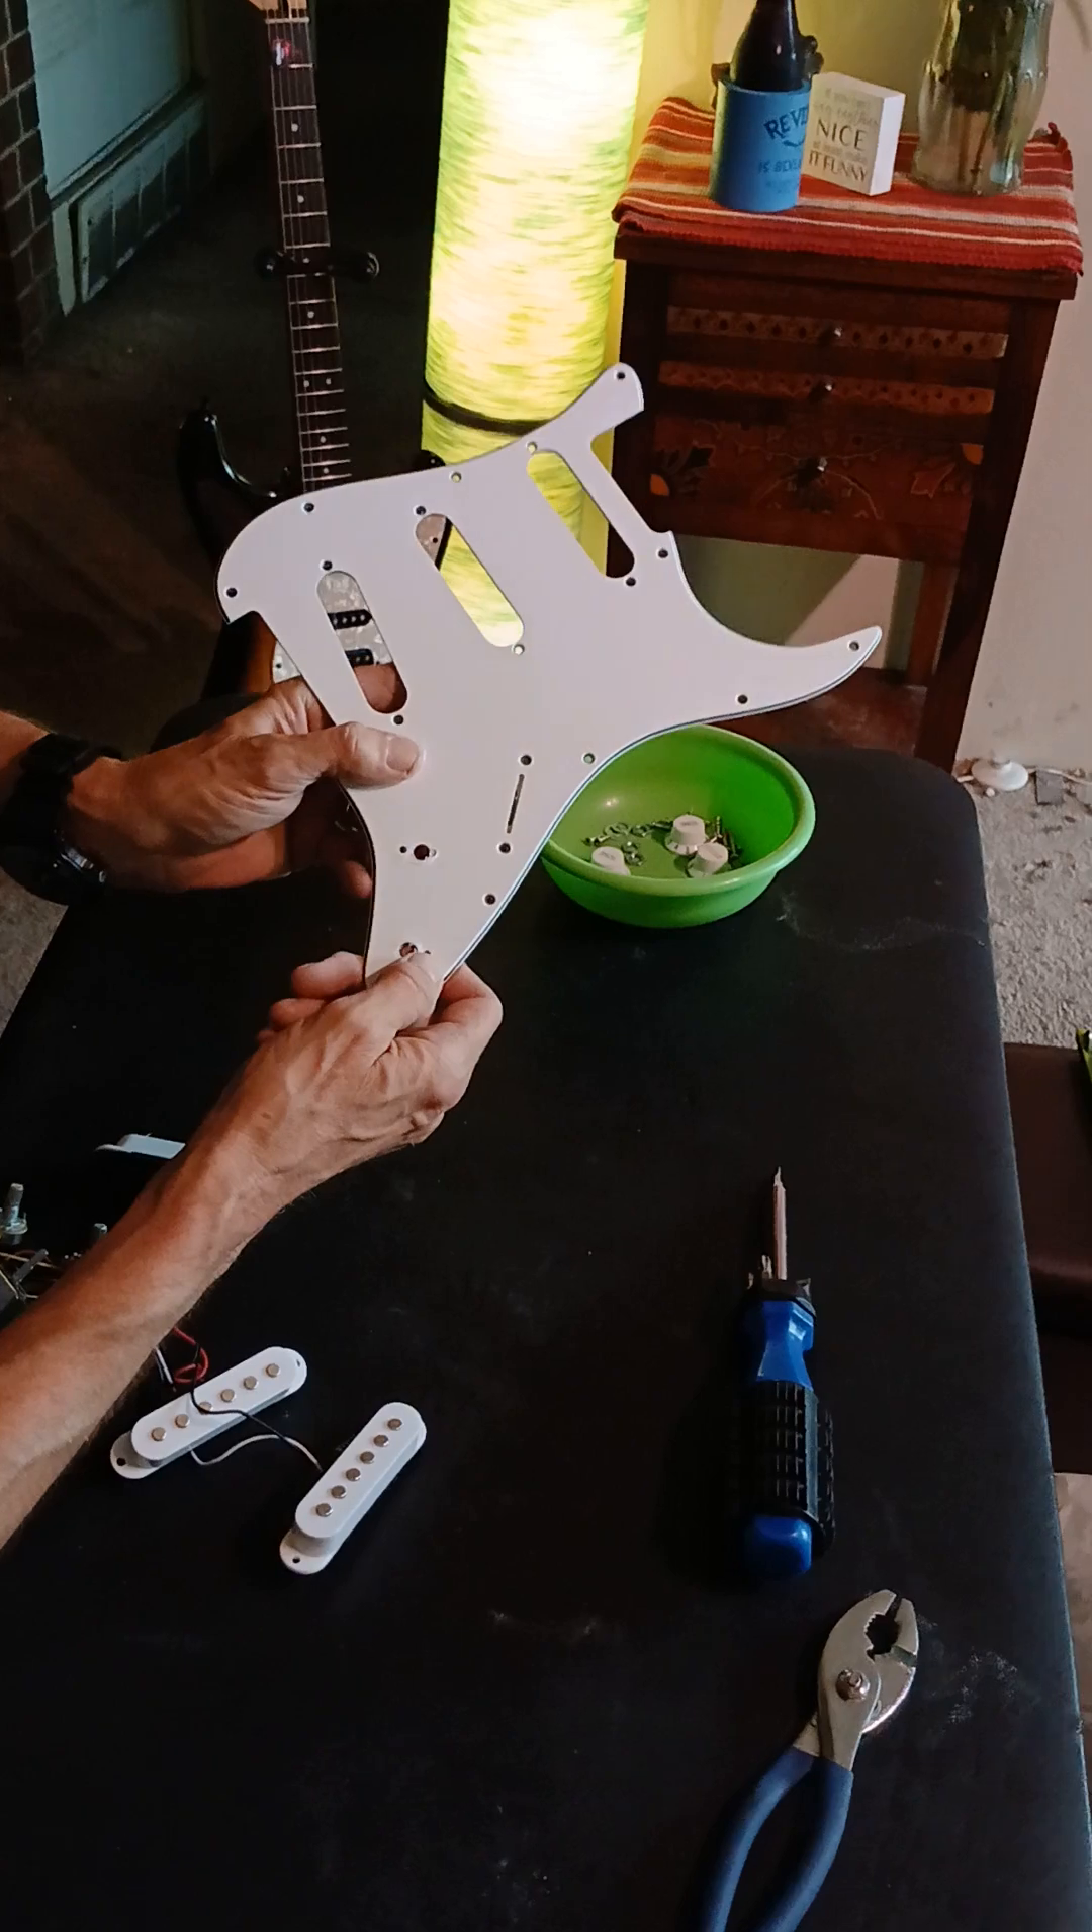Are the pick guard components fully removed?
Yes.